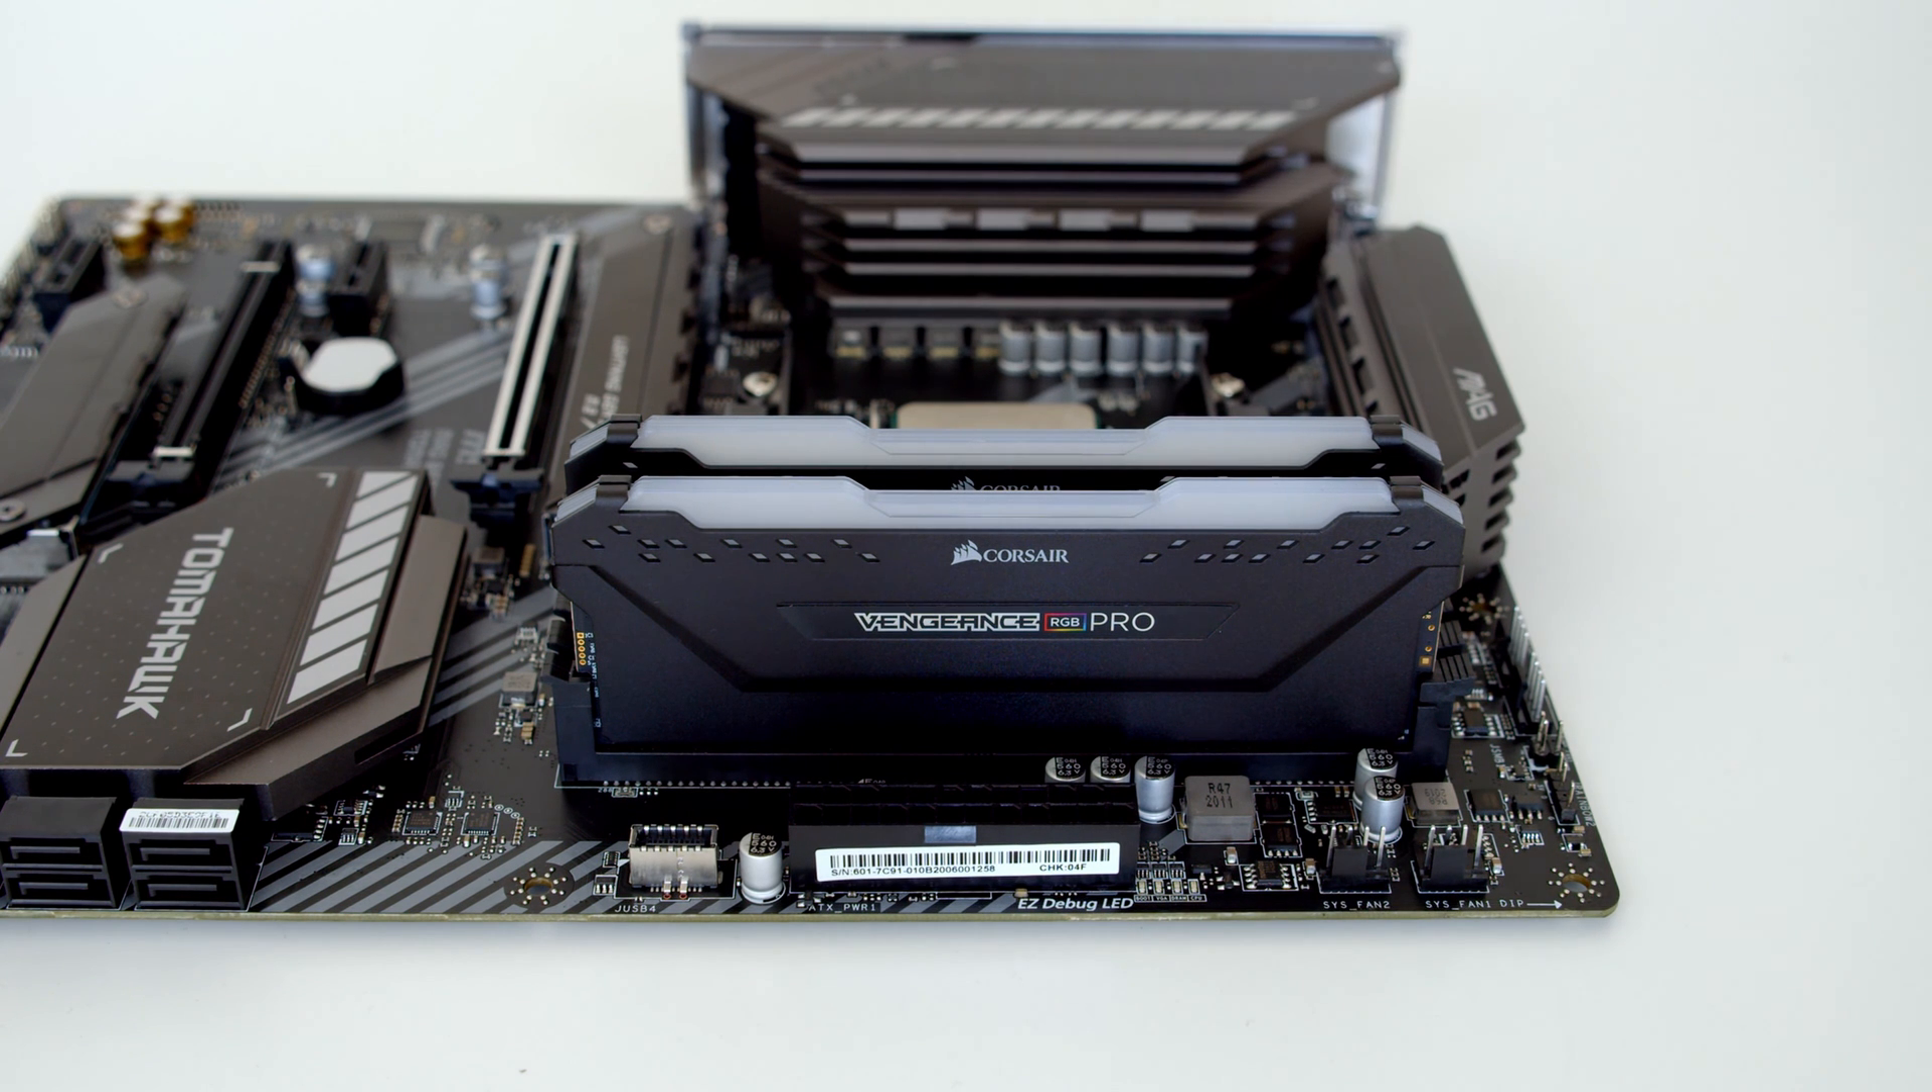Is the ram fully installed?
Yes.